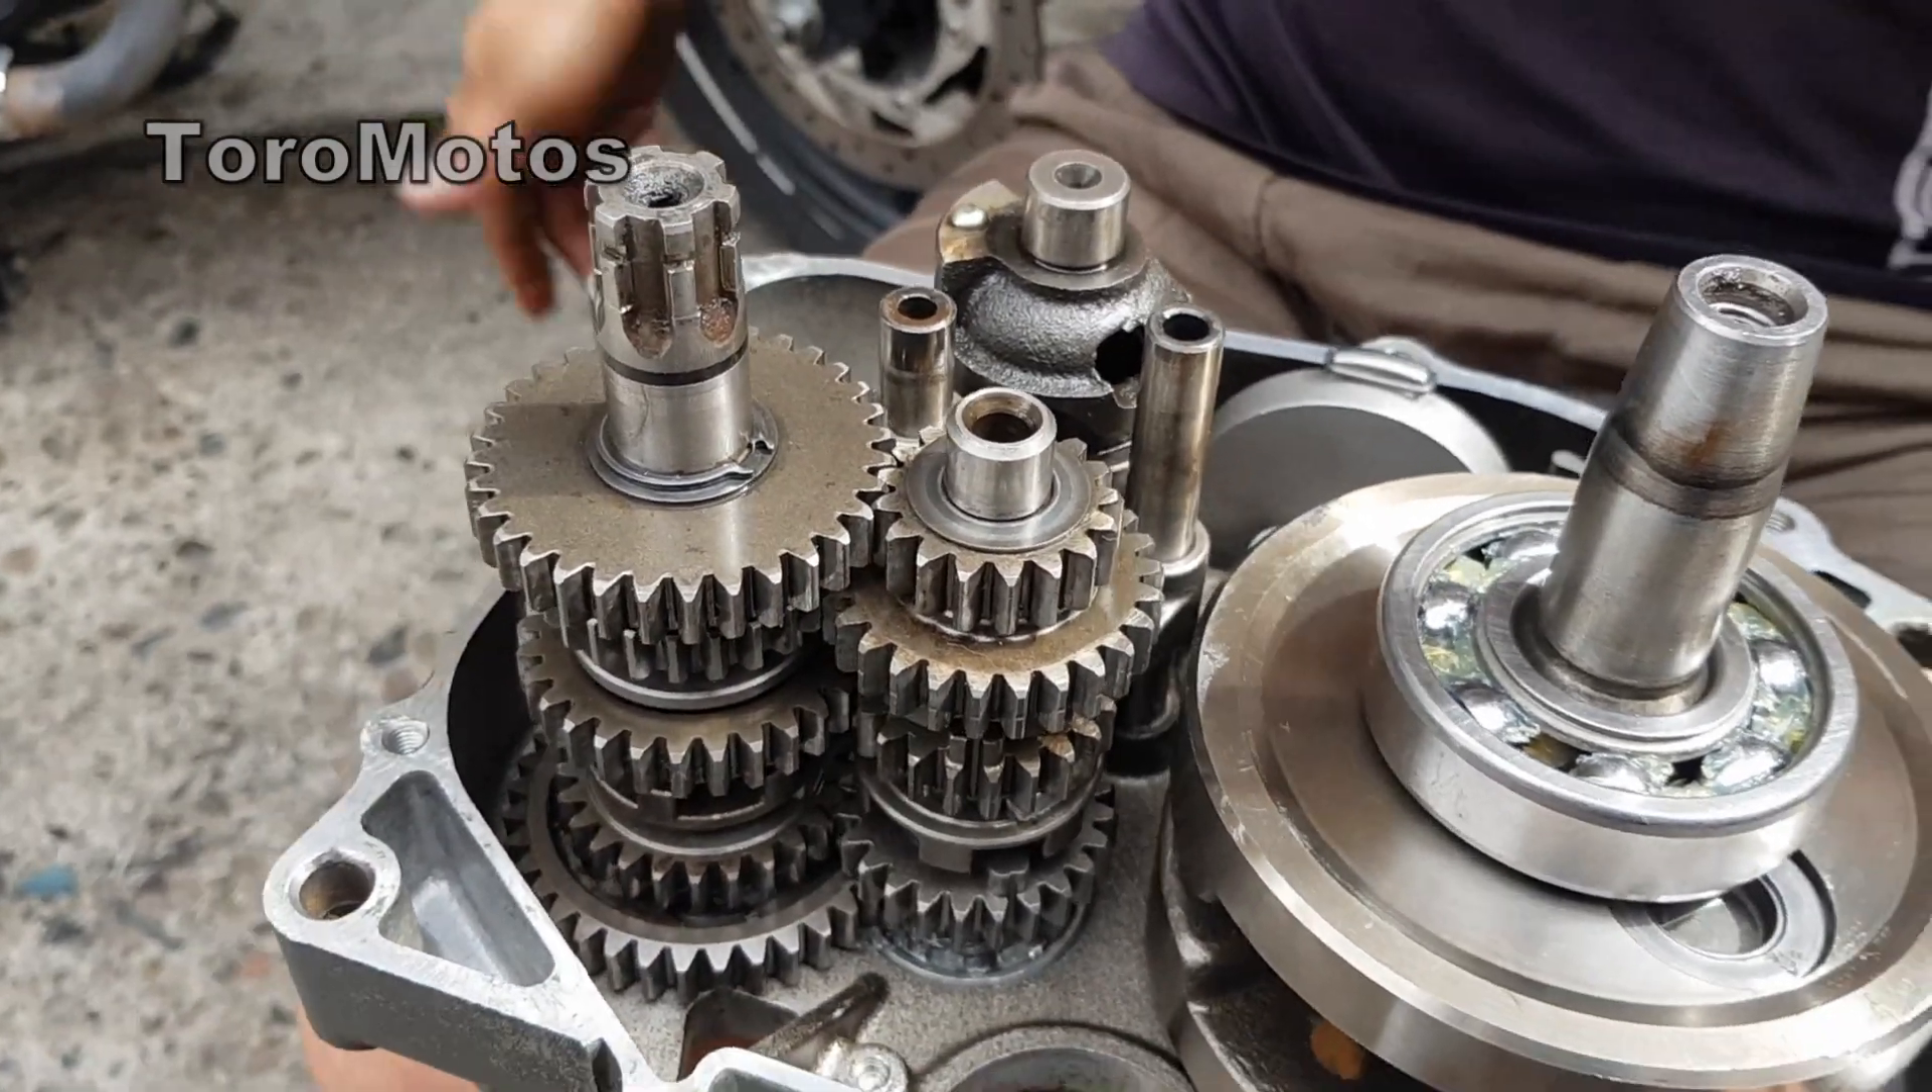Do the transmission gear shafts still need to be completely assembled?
No.